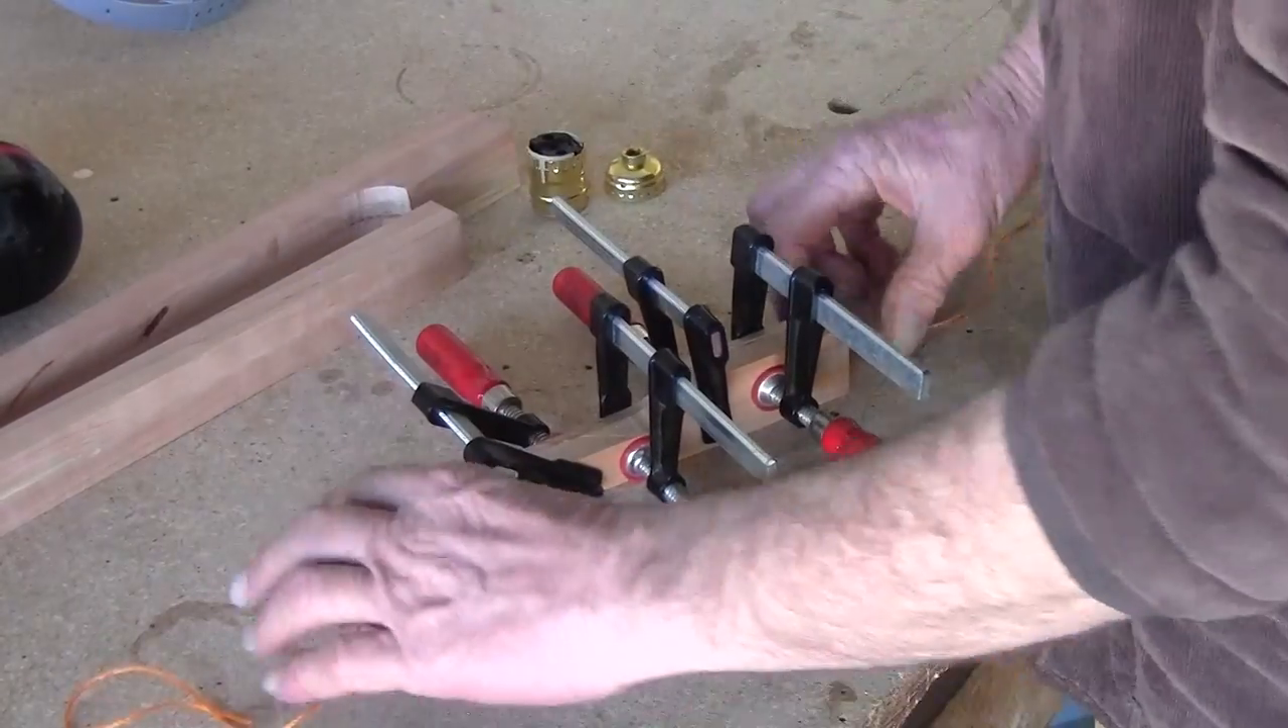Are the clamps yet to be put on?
No.